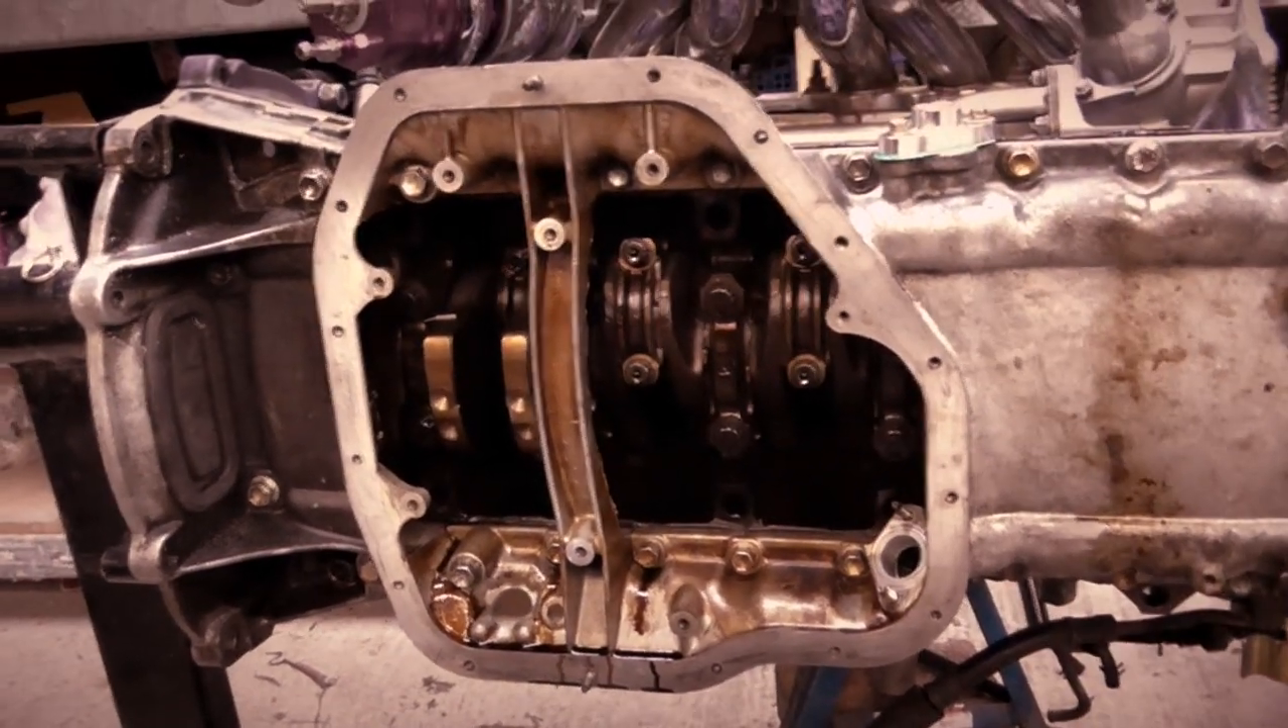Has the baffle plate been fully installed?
No.